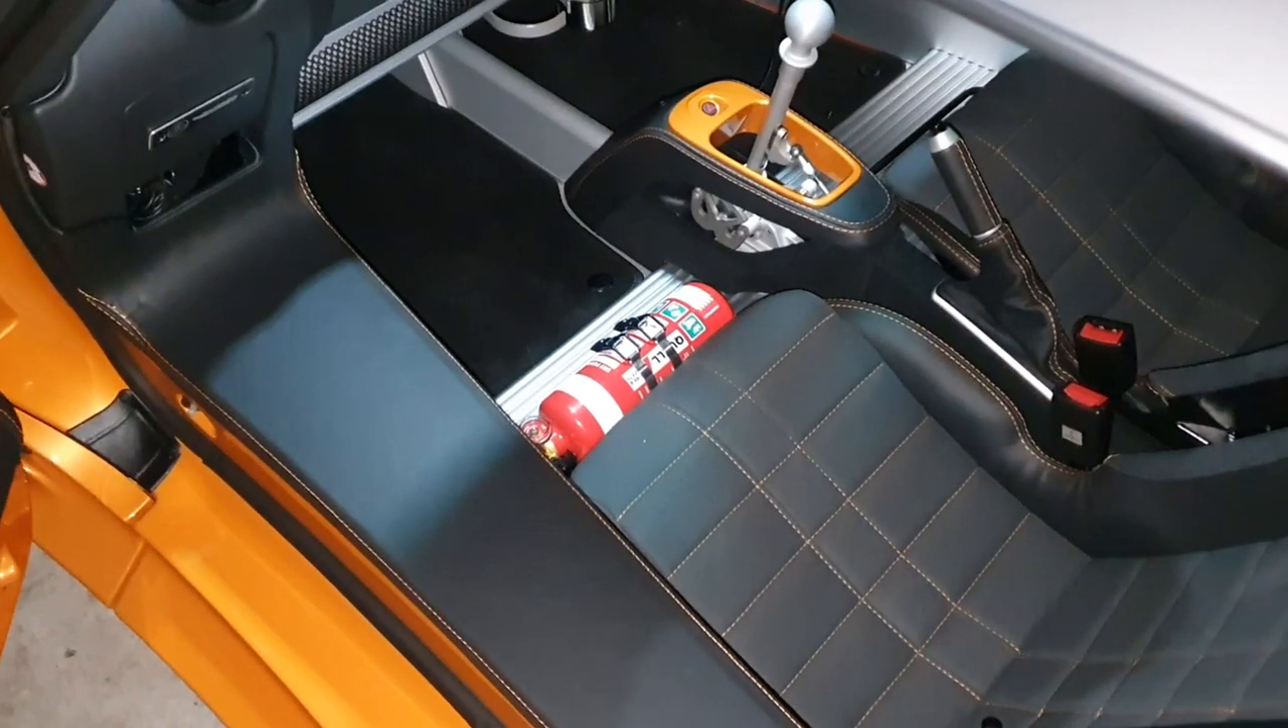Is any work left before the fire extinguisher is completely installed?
No.